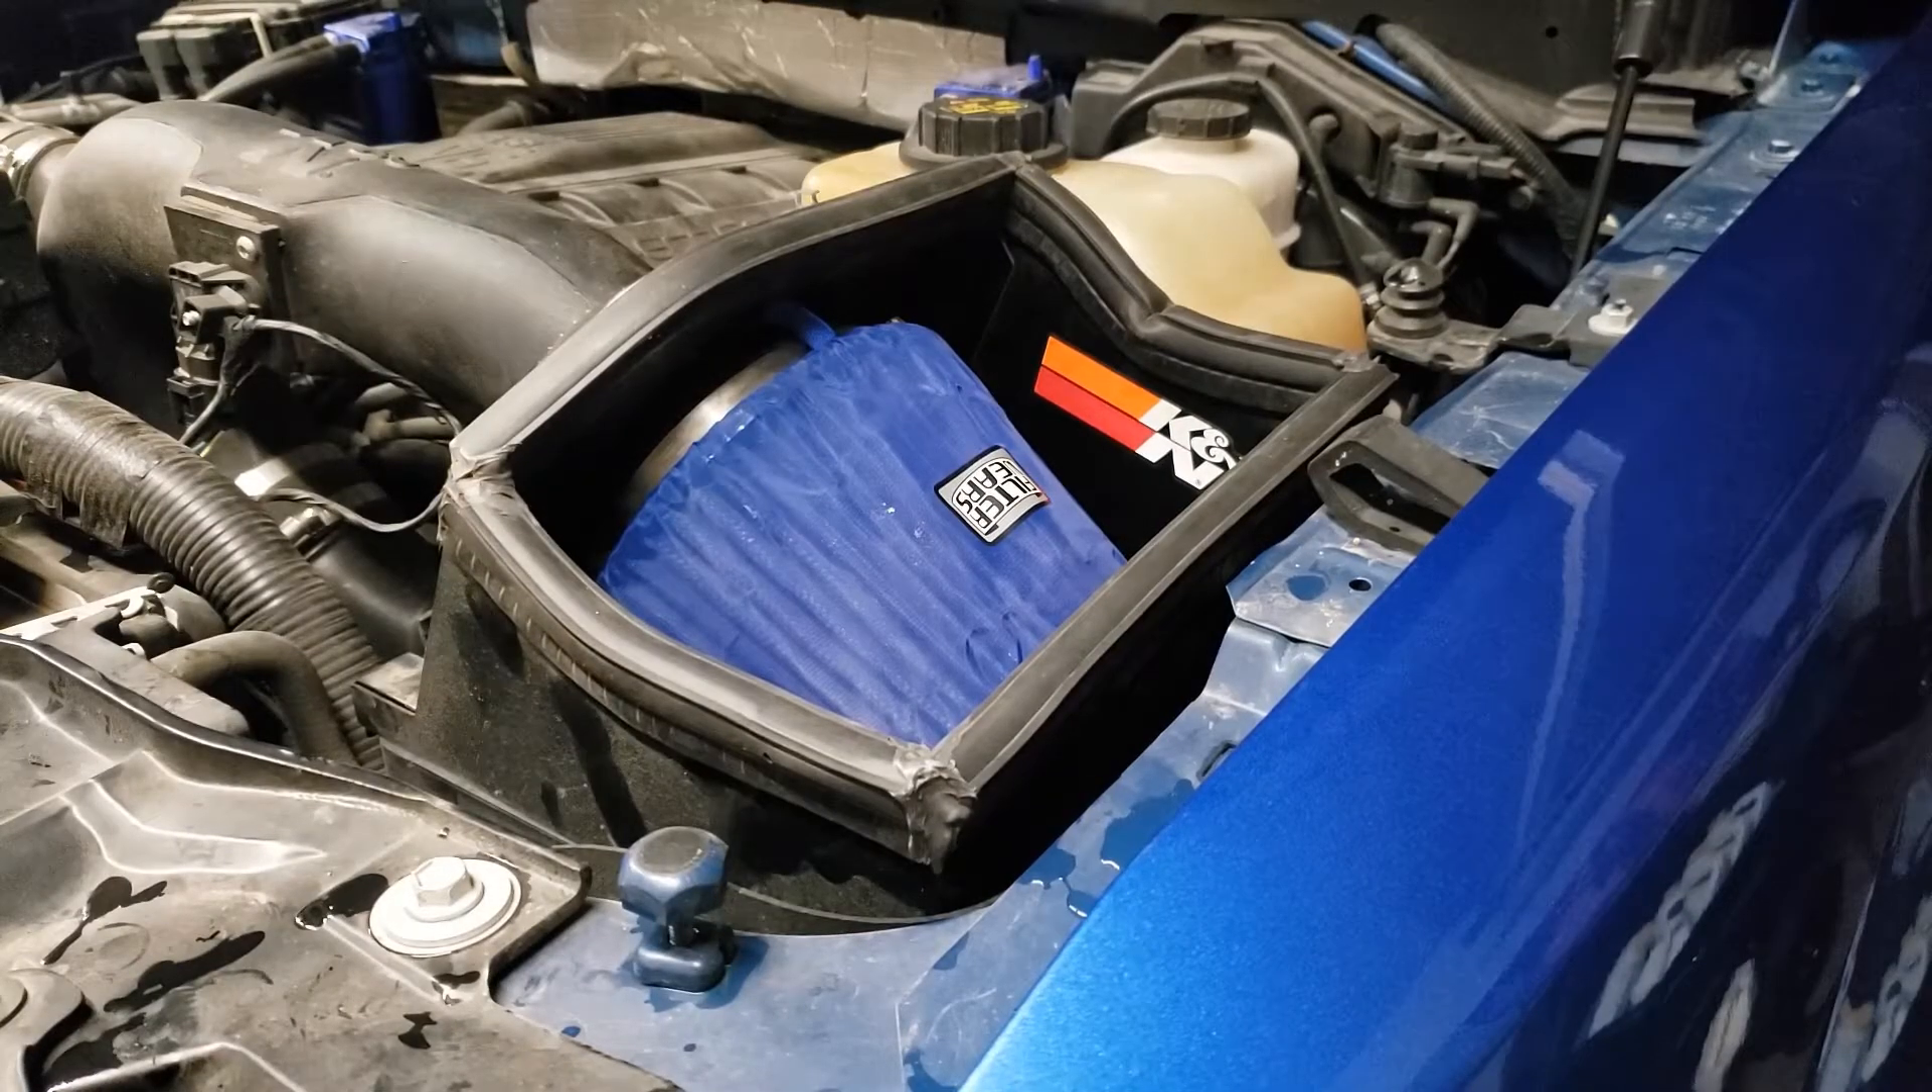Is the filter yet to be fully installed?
No.